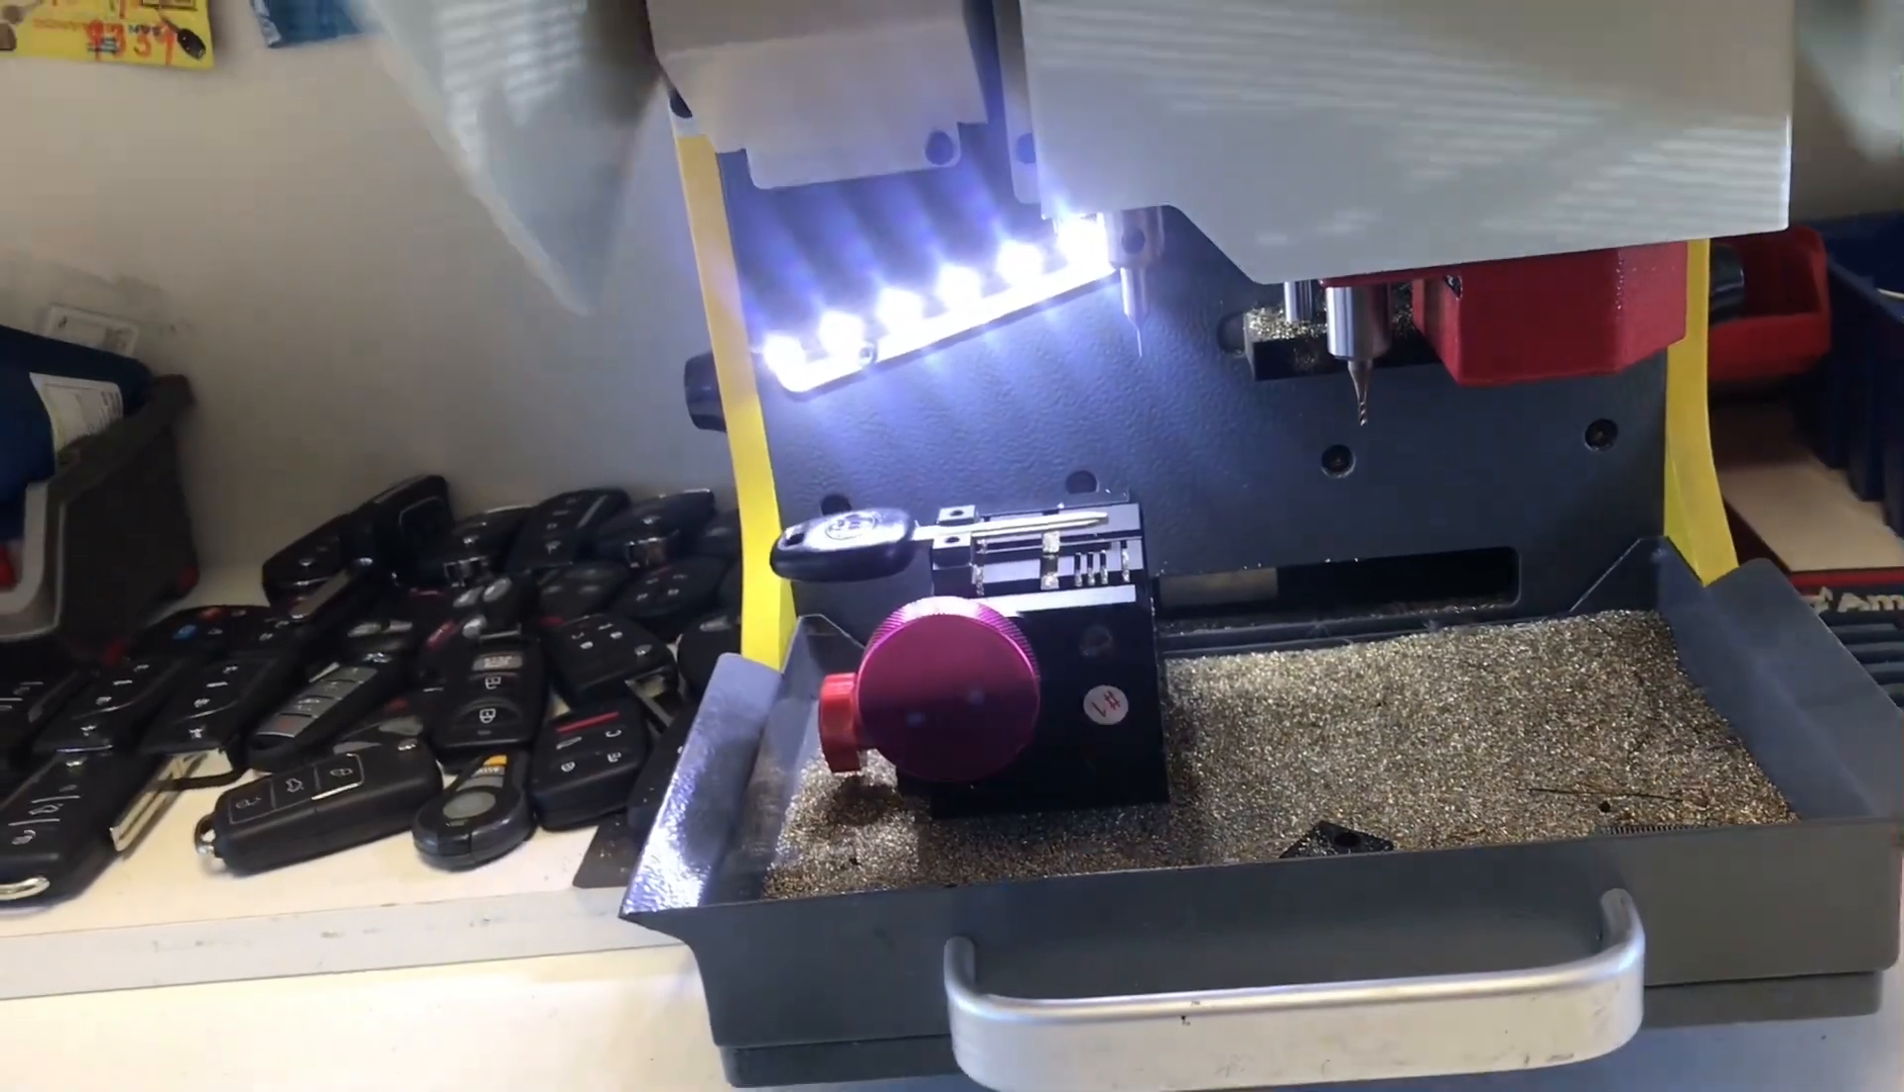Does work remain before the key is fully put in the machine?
No.